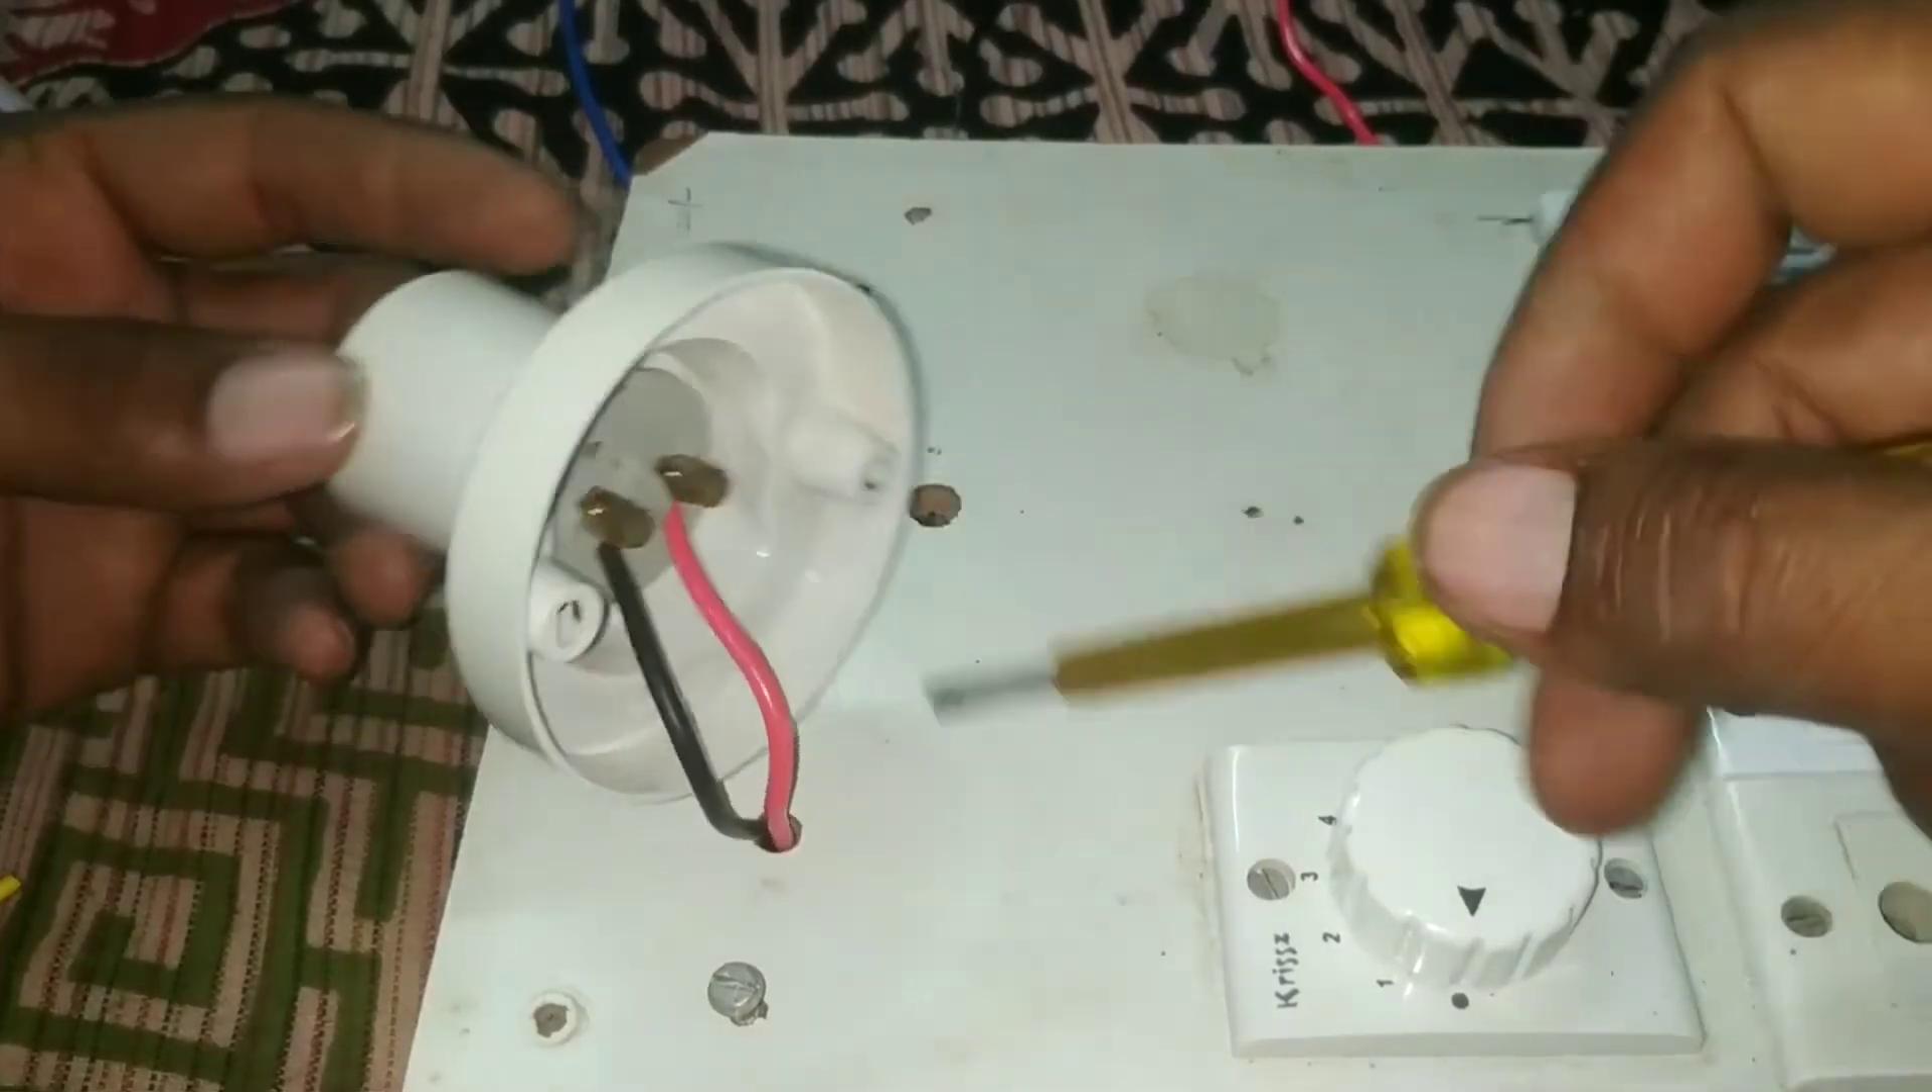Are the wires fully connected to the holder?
Yes.